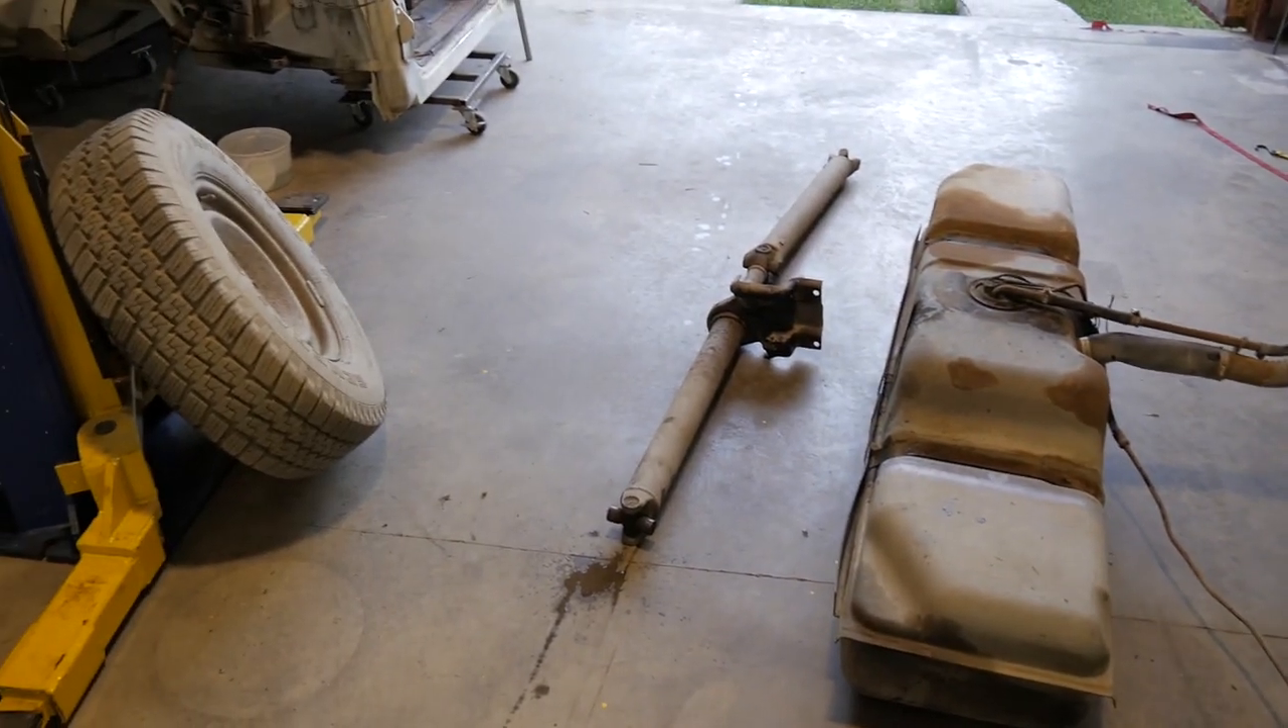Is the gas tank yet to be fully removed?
No.